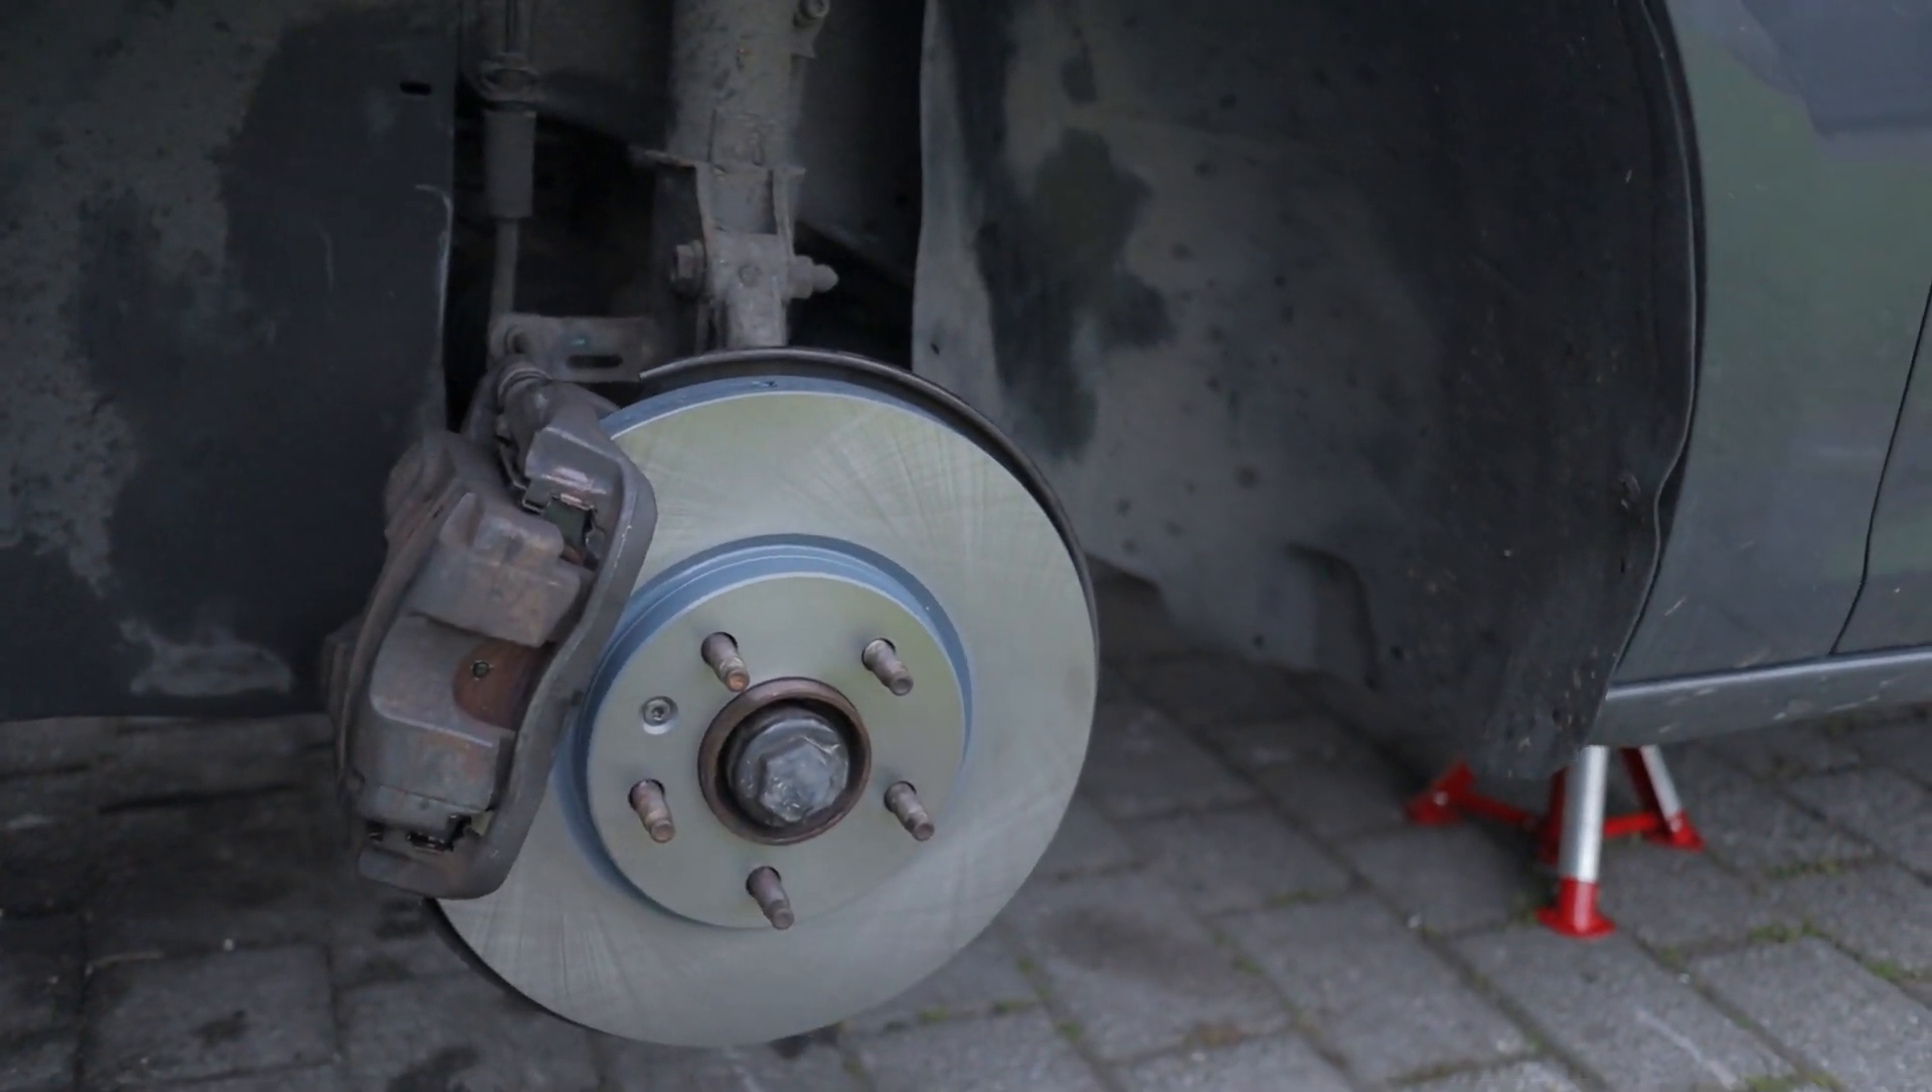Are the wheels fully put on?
No.